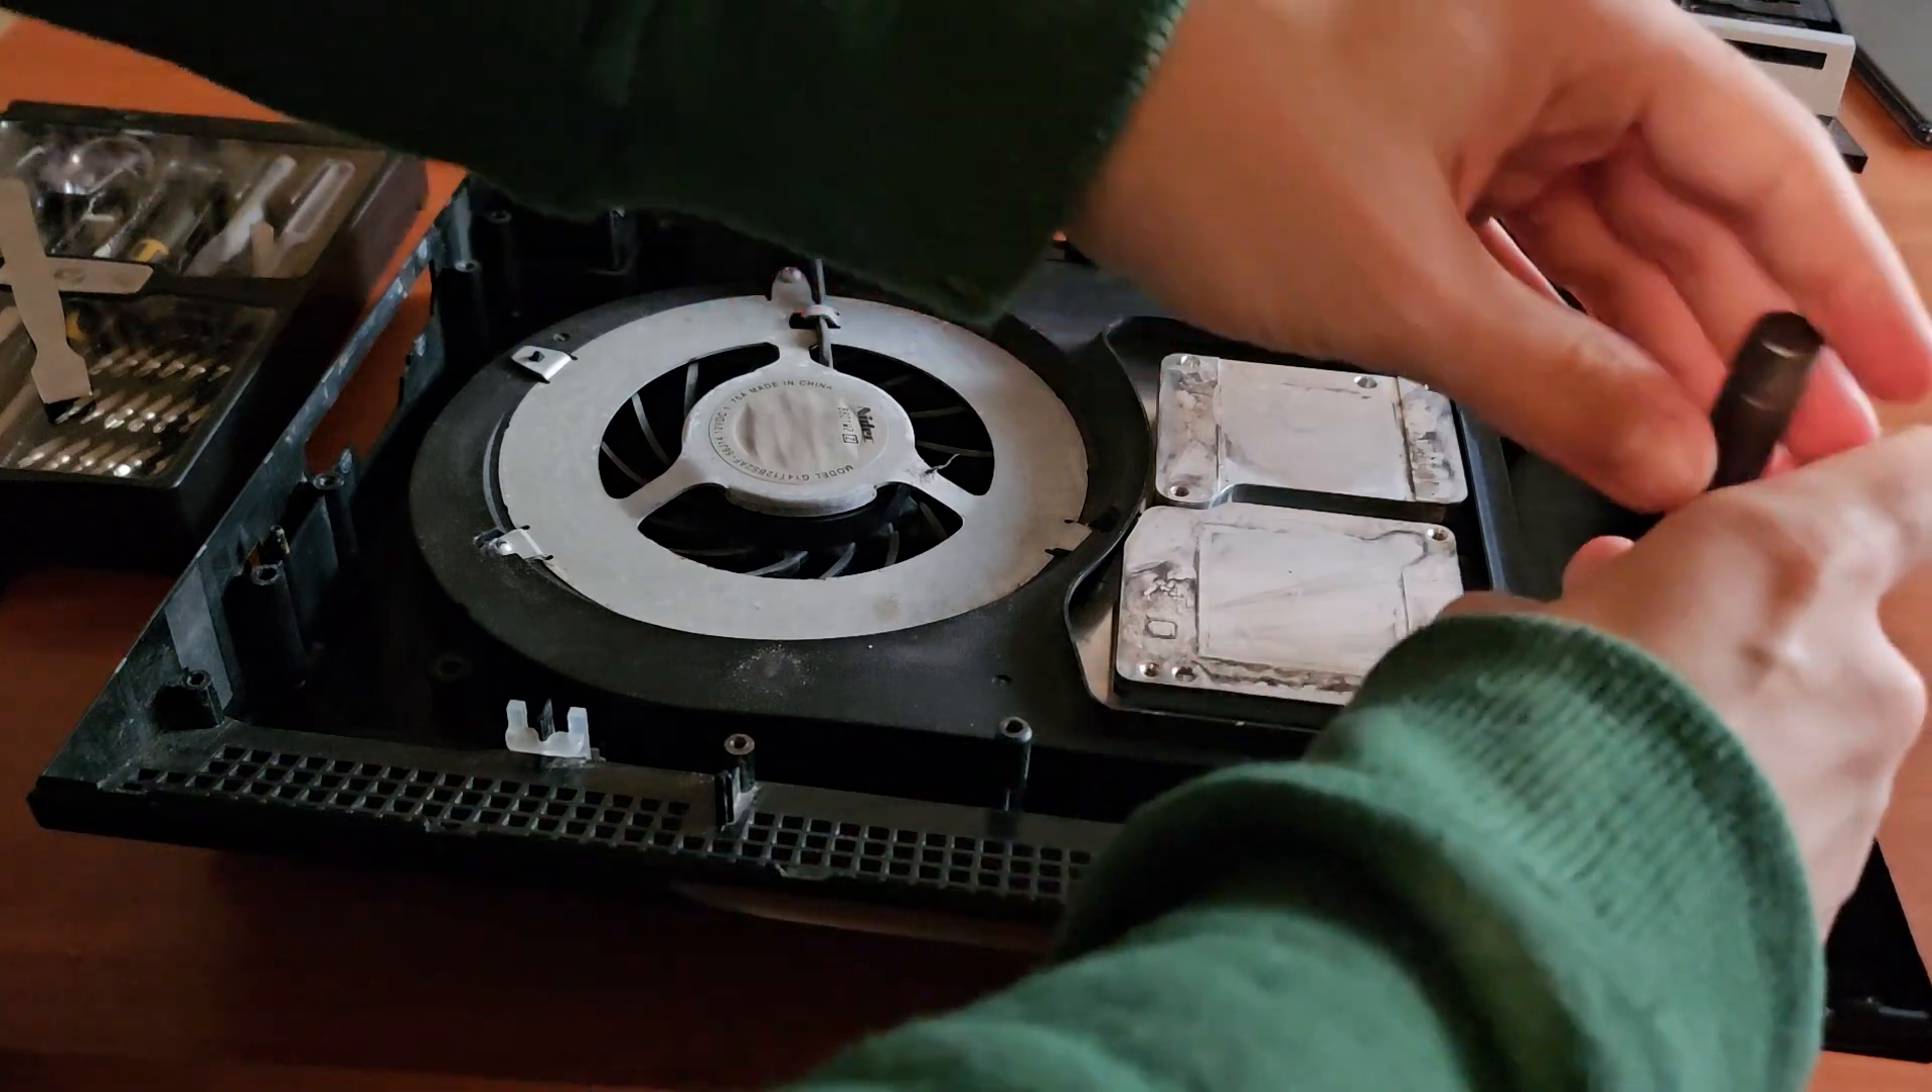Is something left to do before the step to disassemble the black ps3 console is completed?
Yes.